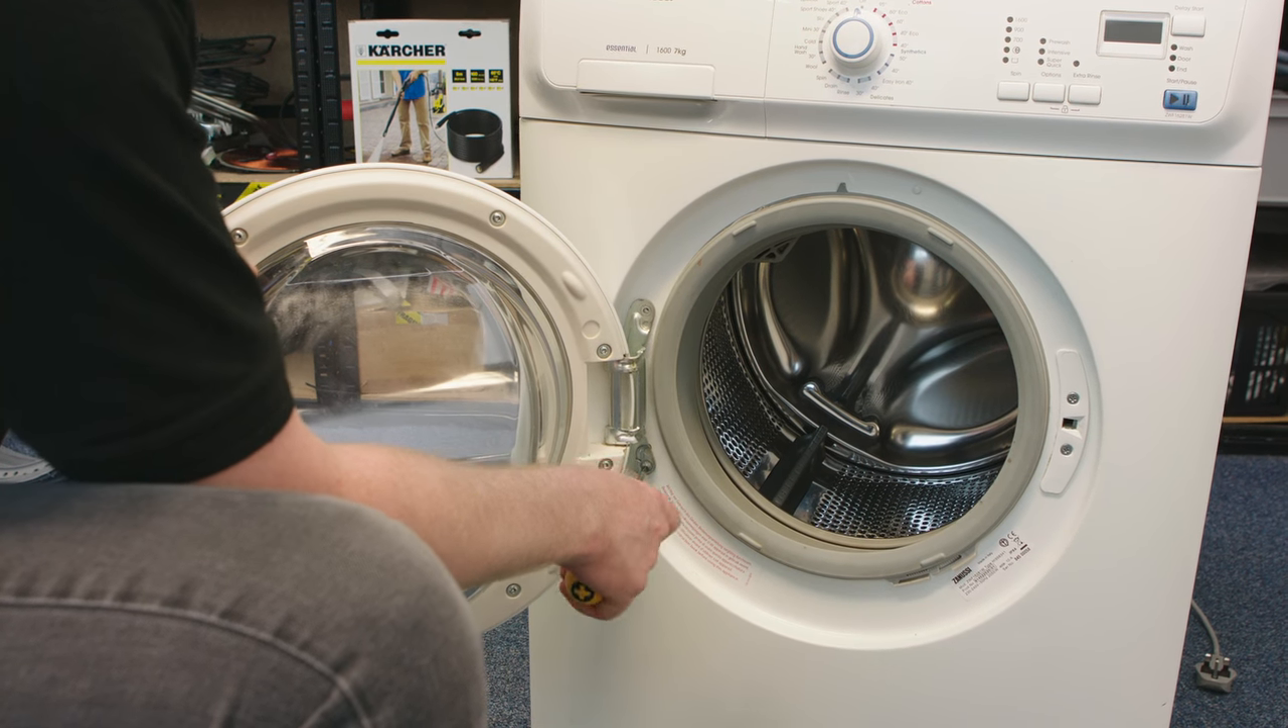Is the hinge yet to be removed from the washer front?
Yes.